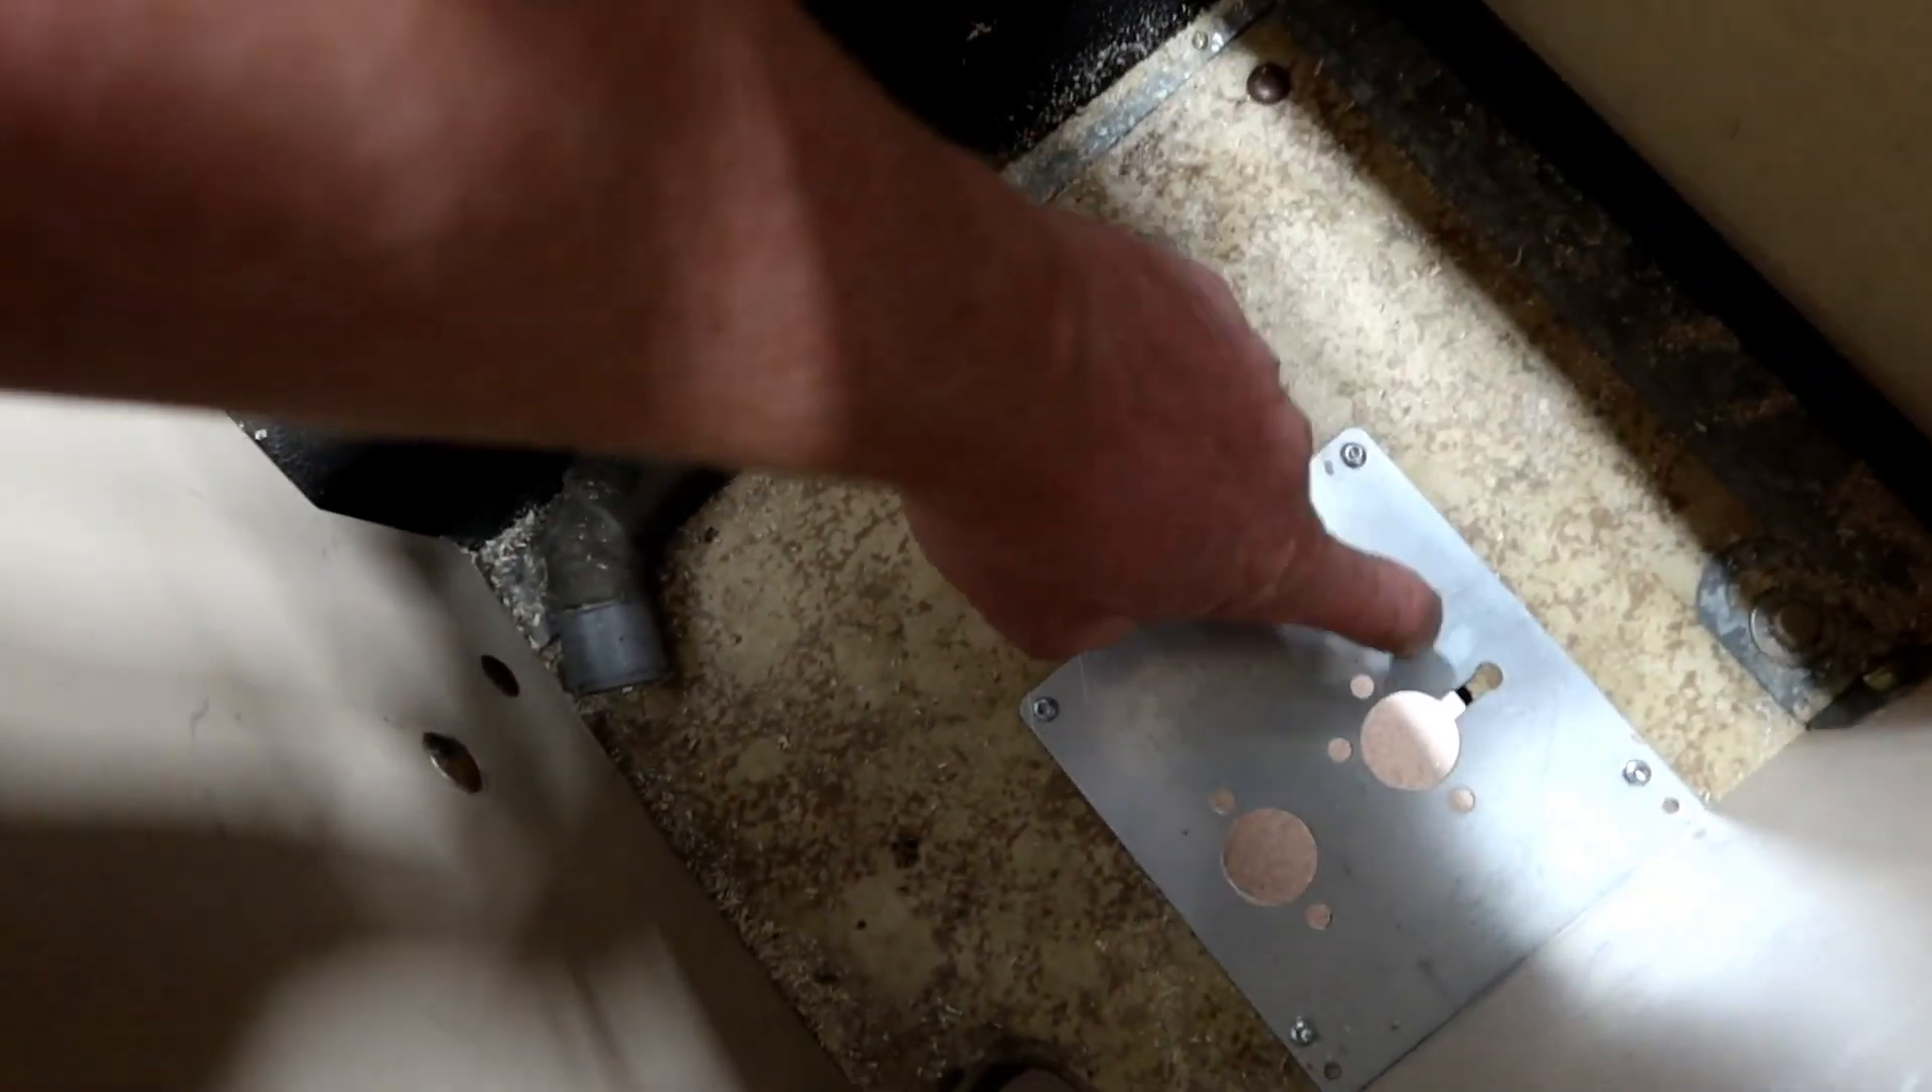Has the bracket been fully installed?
Yes.